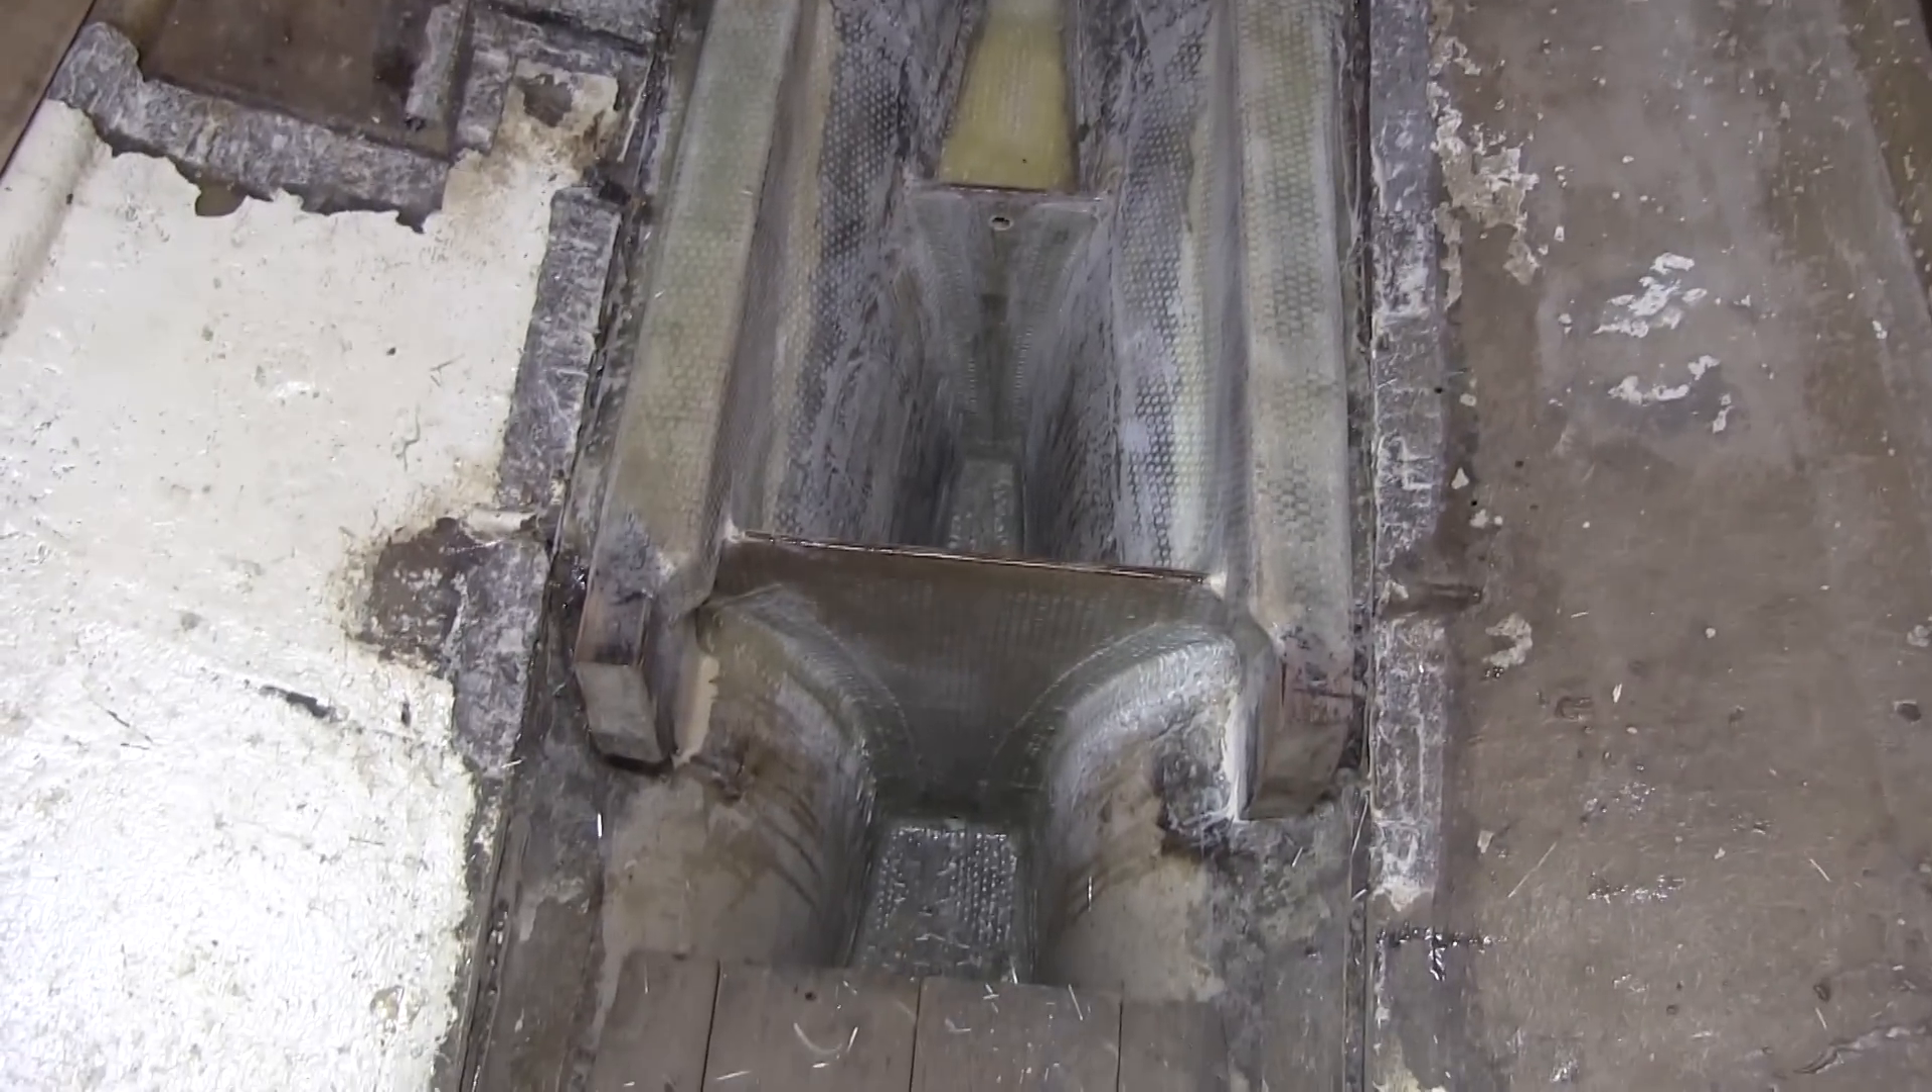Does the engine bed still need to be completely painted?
Yes.